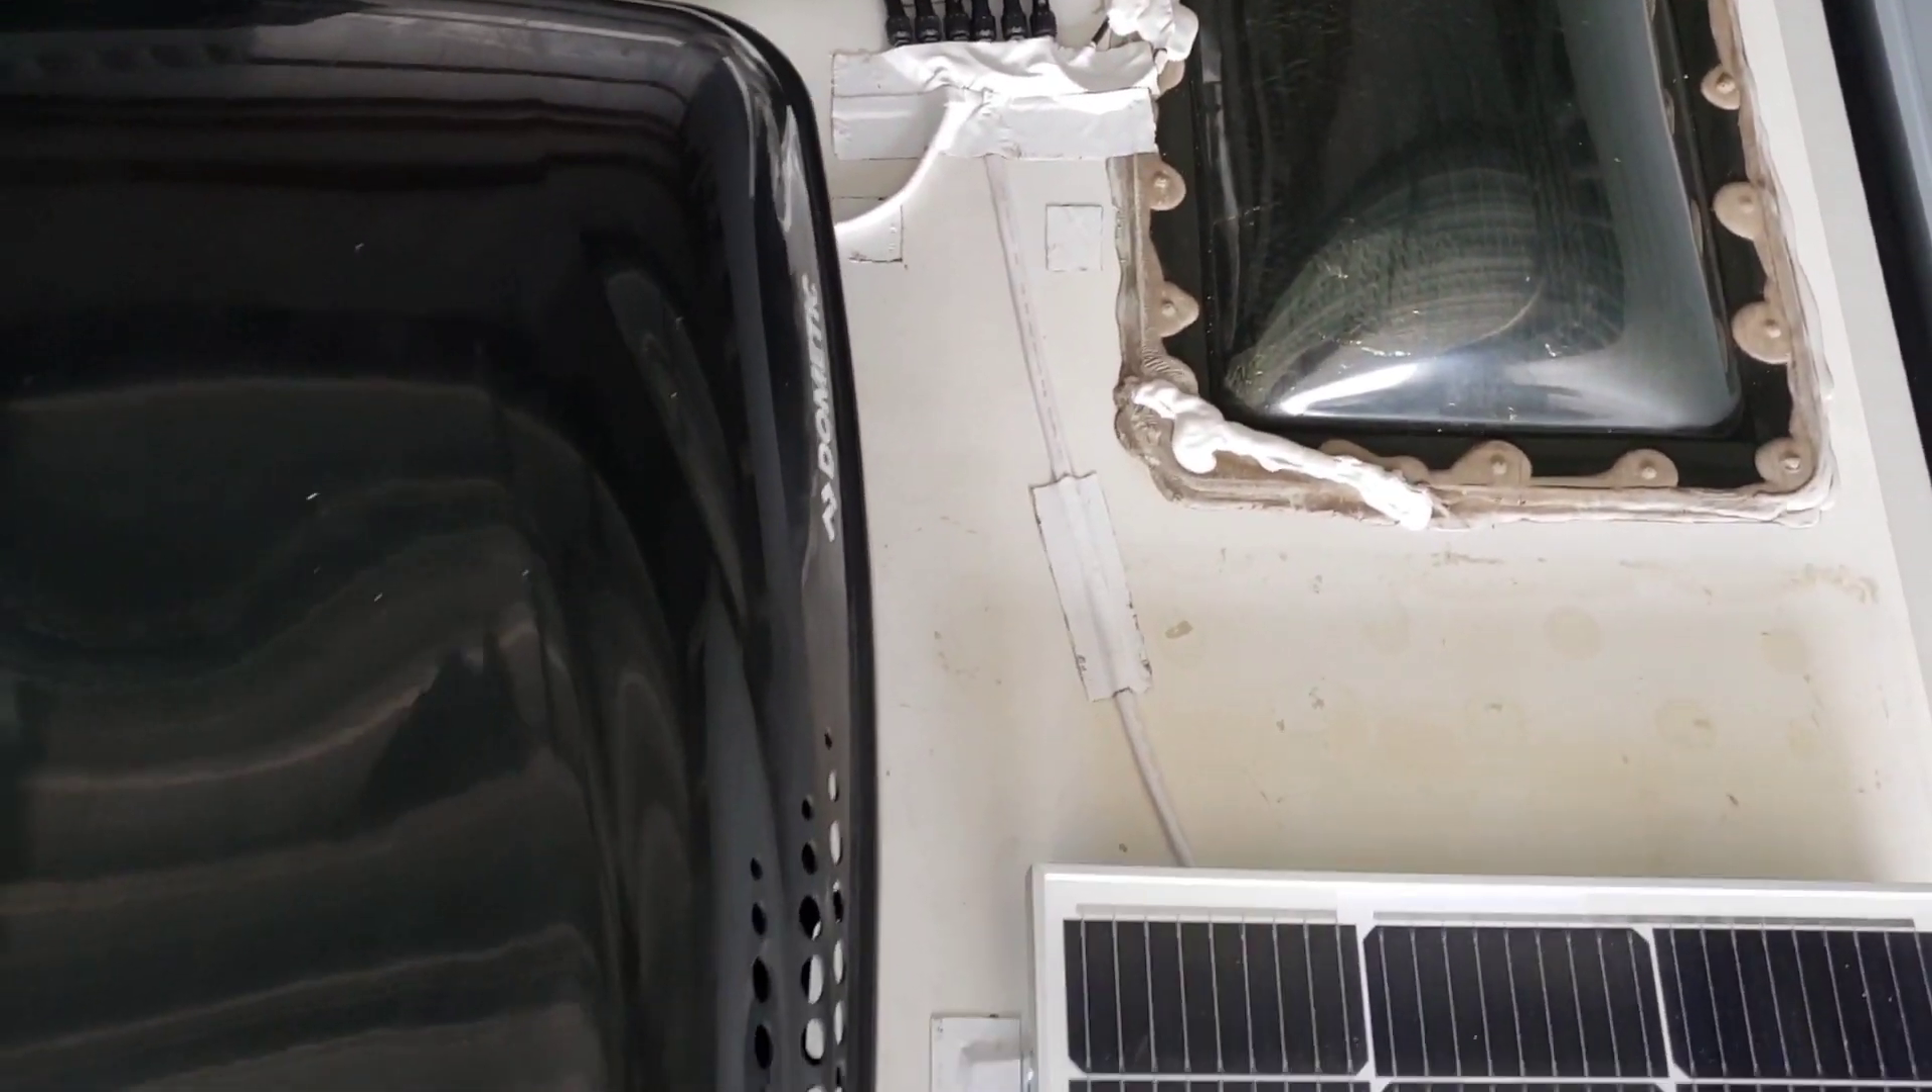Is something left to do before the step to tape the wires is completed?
No.